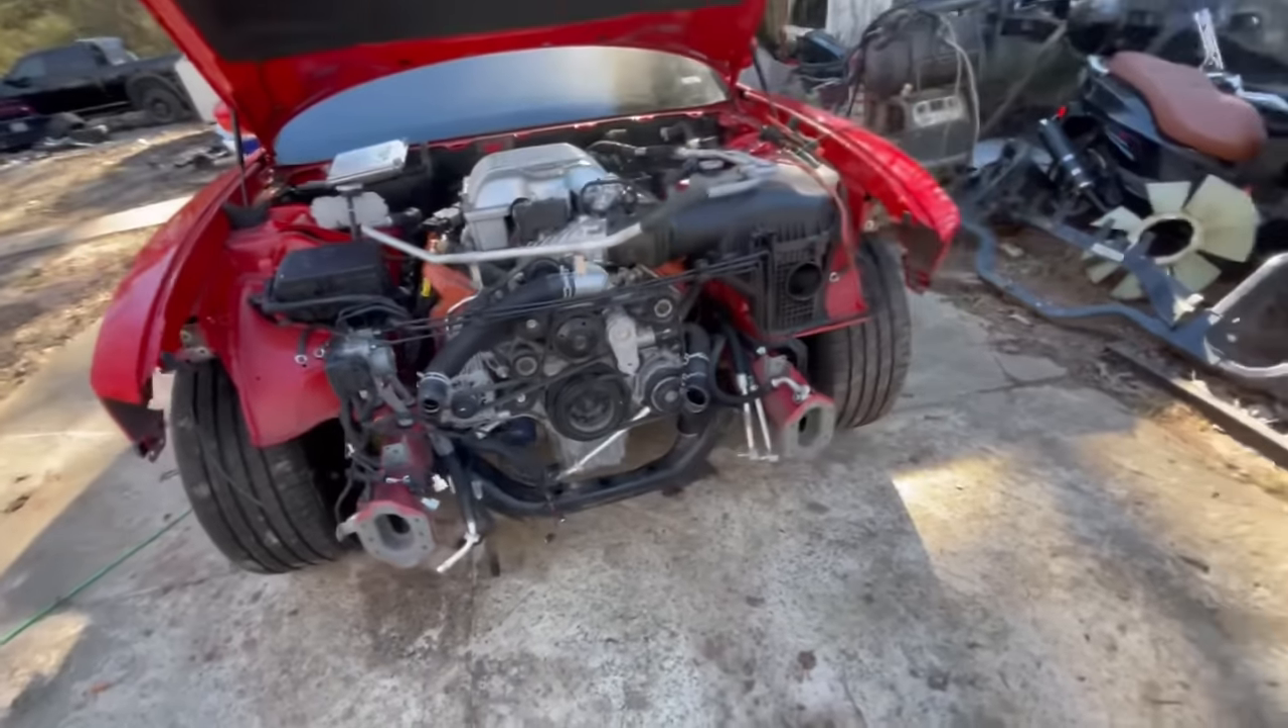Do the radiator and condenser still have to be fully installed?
Yes.